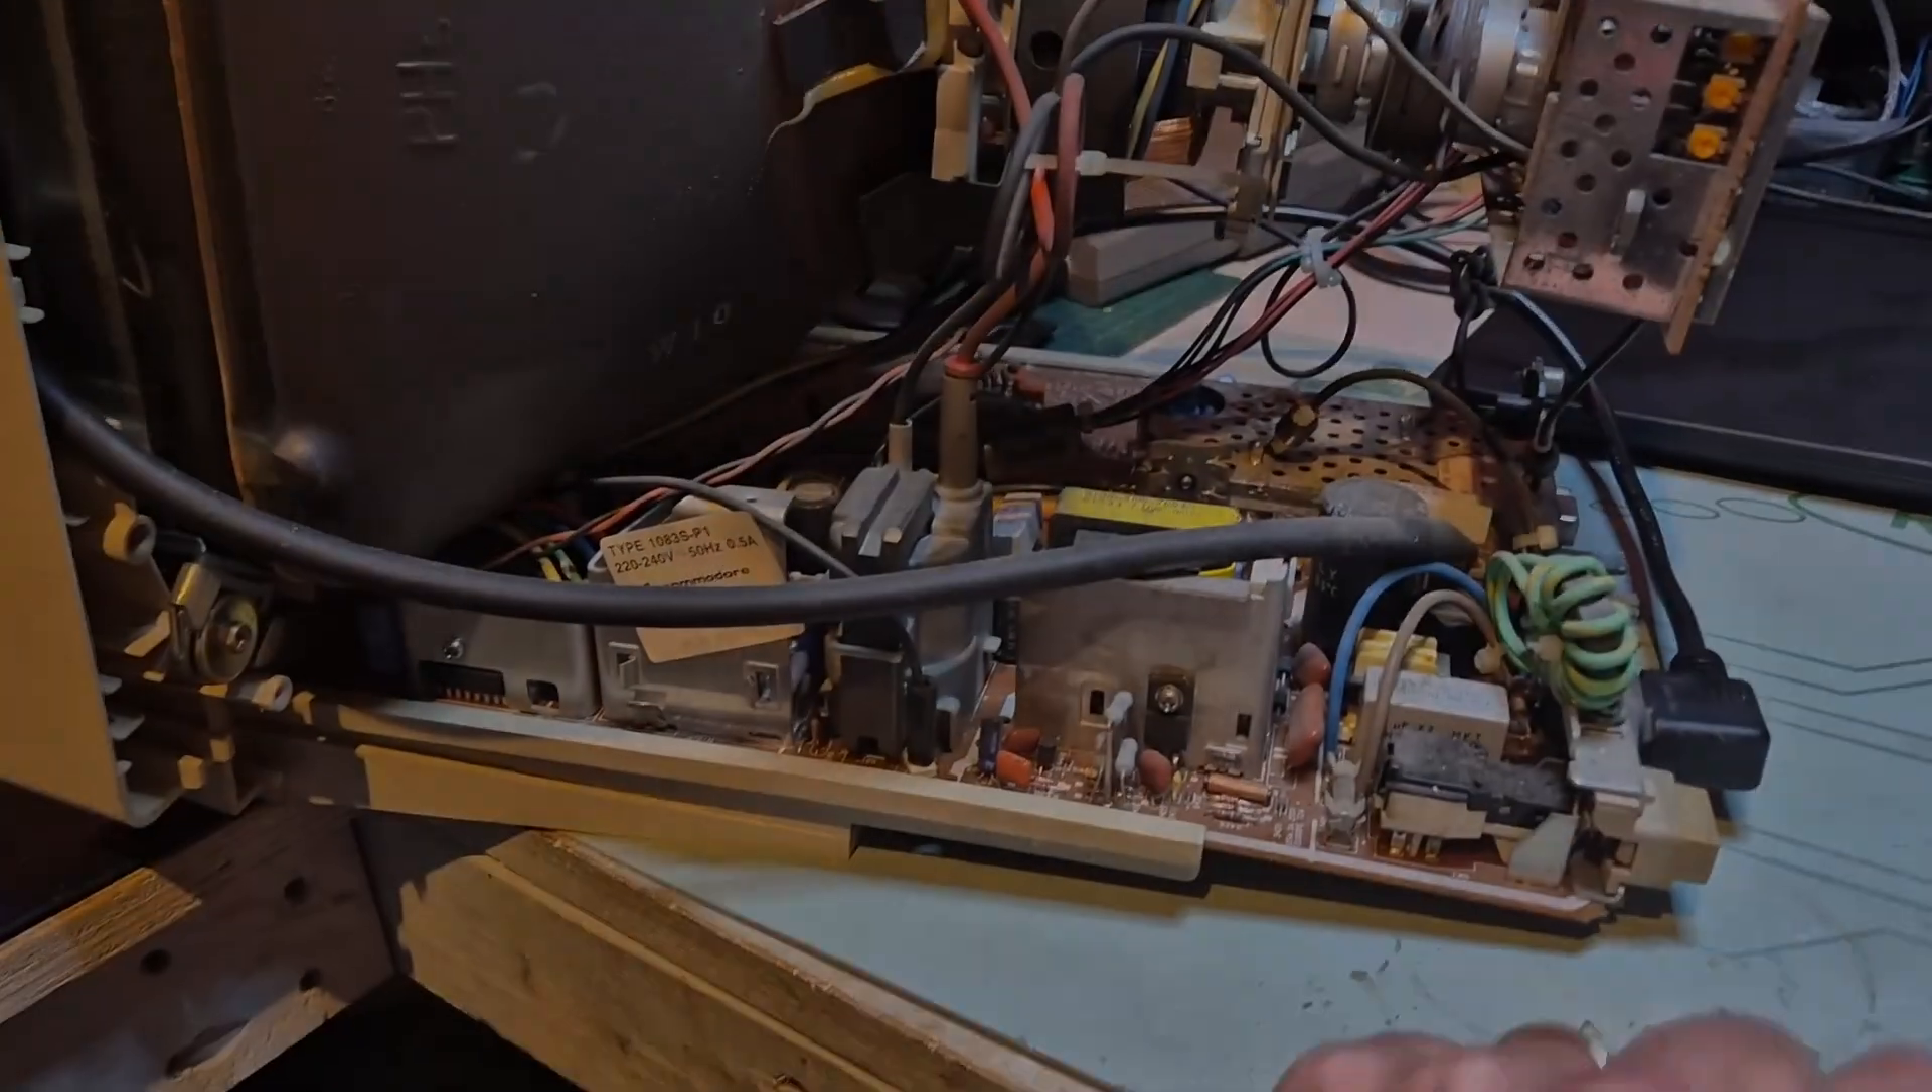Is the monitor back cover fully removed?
Yes.